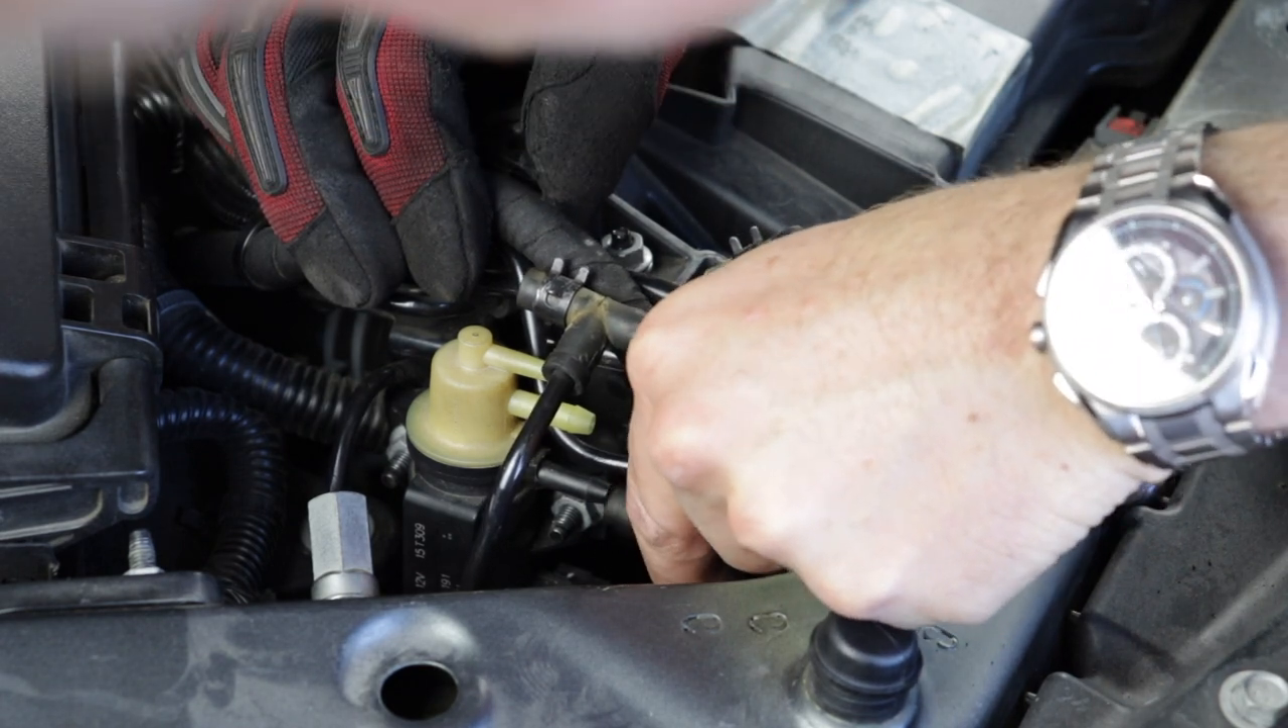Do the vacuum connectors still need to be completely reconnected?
Yes.